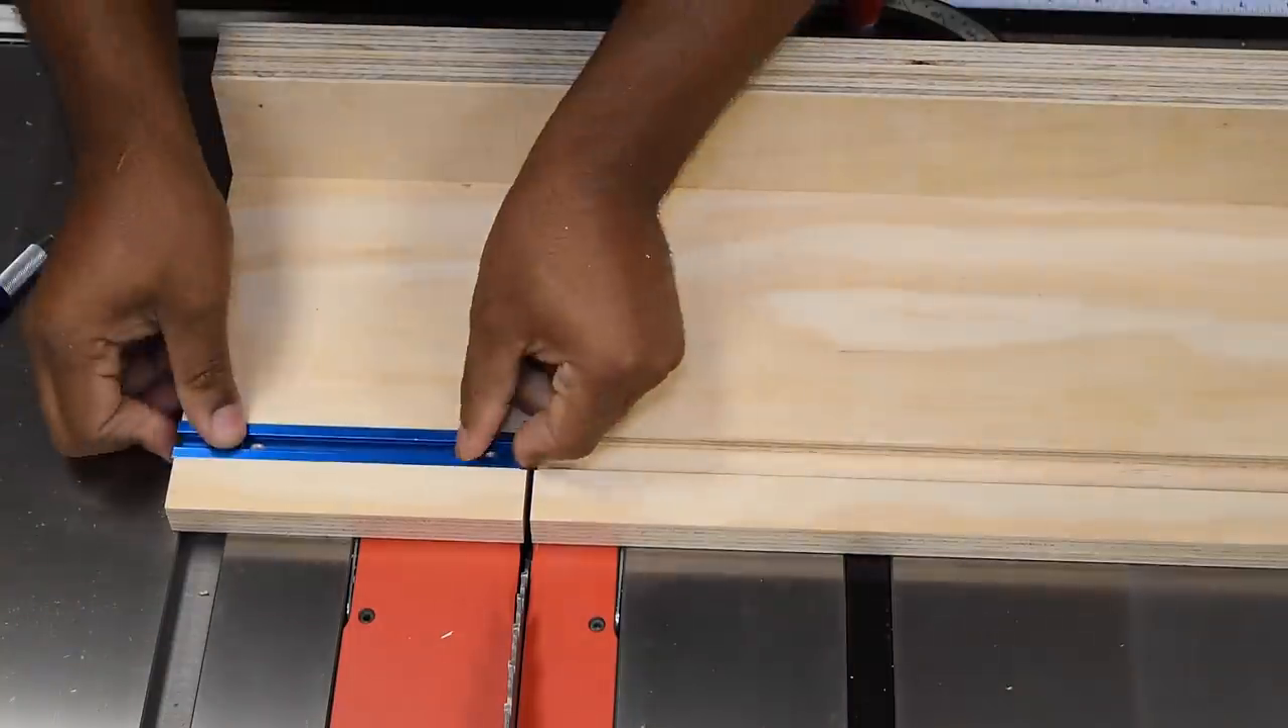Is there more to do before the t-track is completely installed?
Yes.